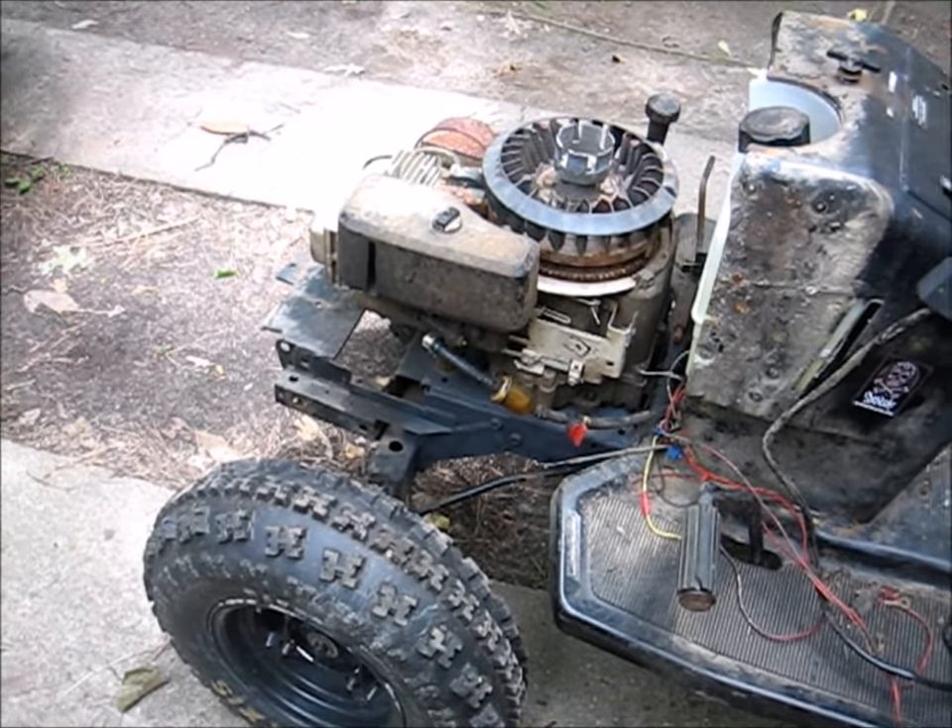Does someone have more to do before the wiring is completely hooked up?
Yes.